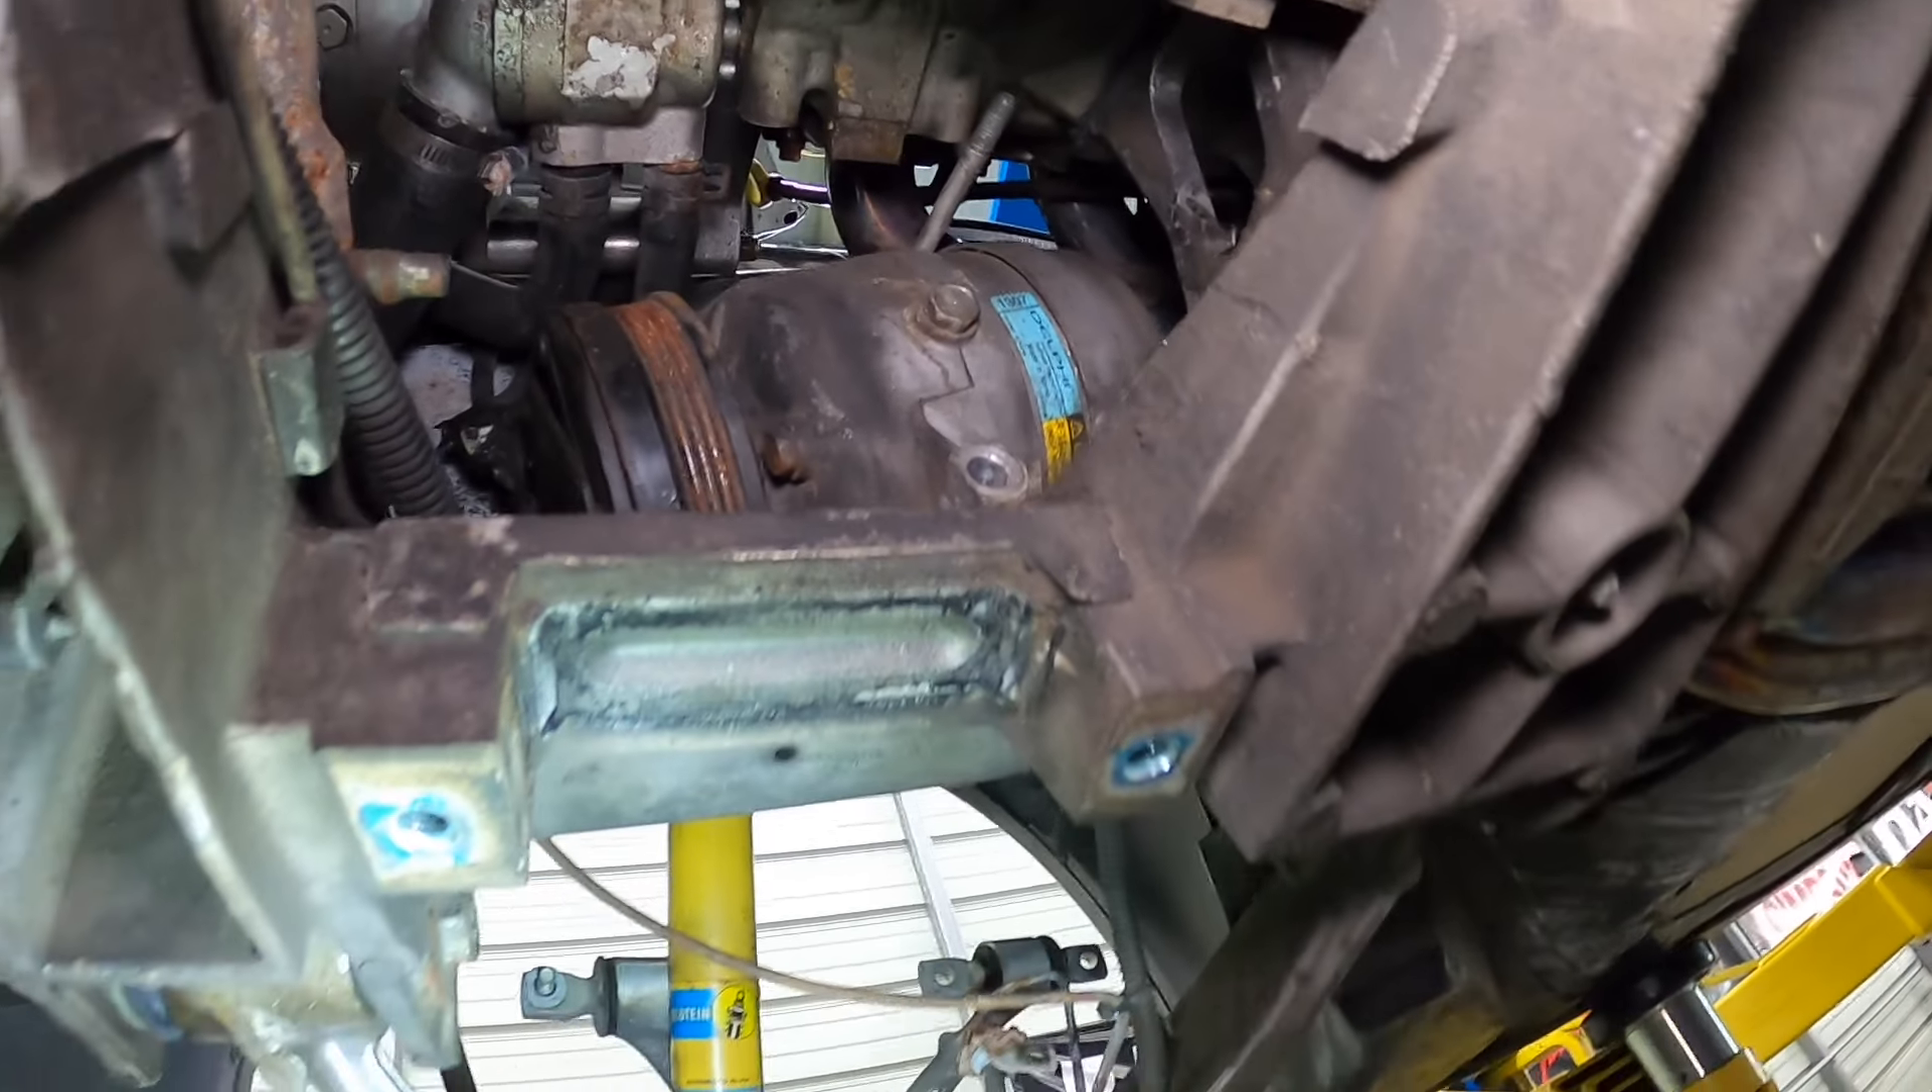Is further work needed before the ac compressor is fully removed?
Yes.